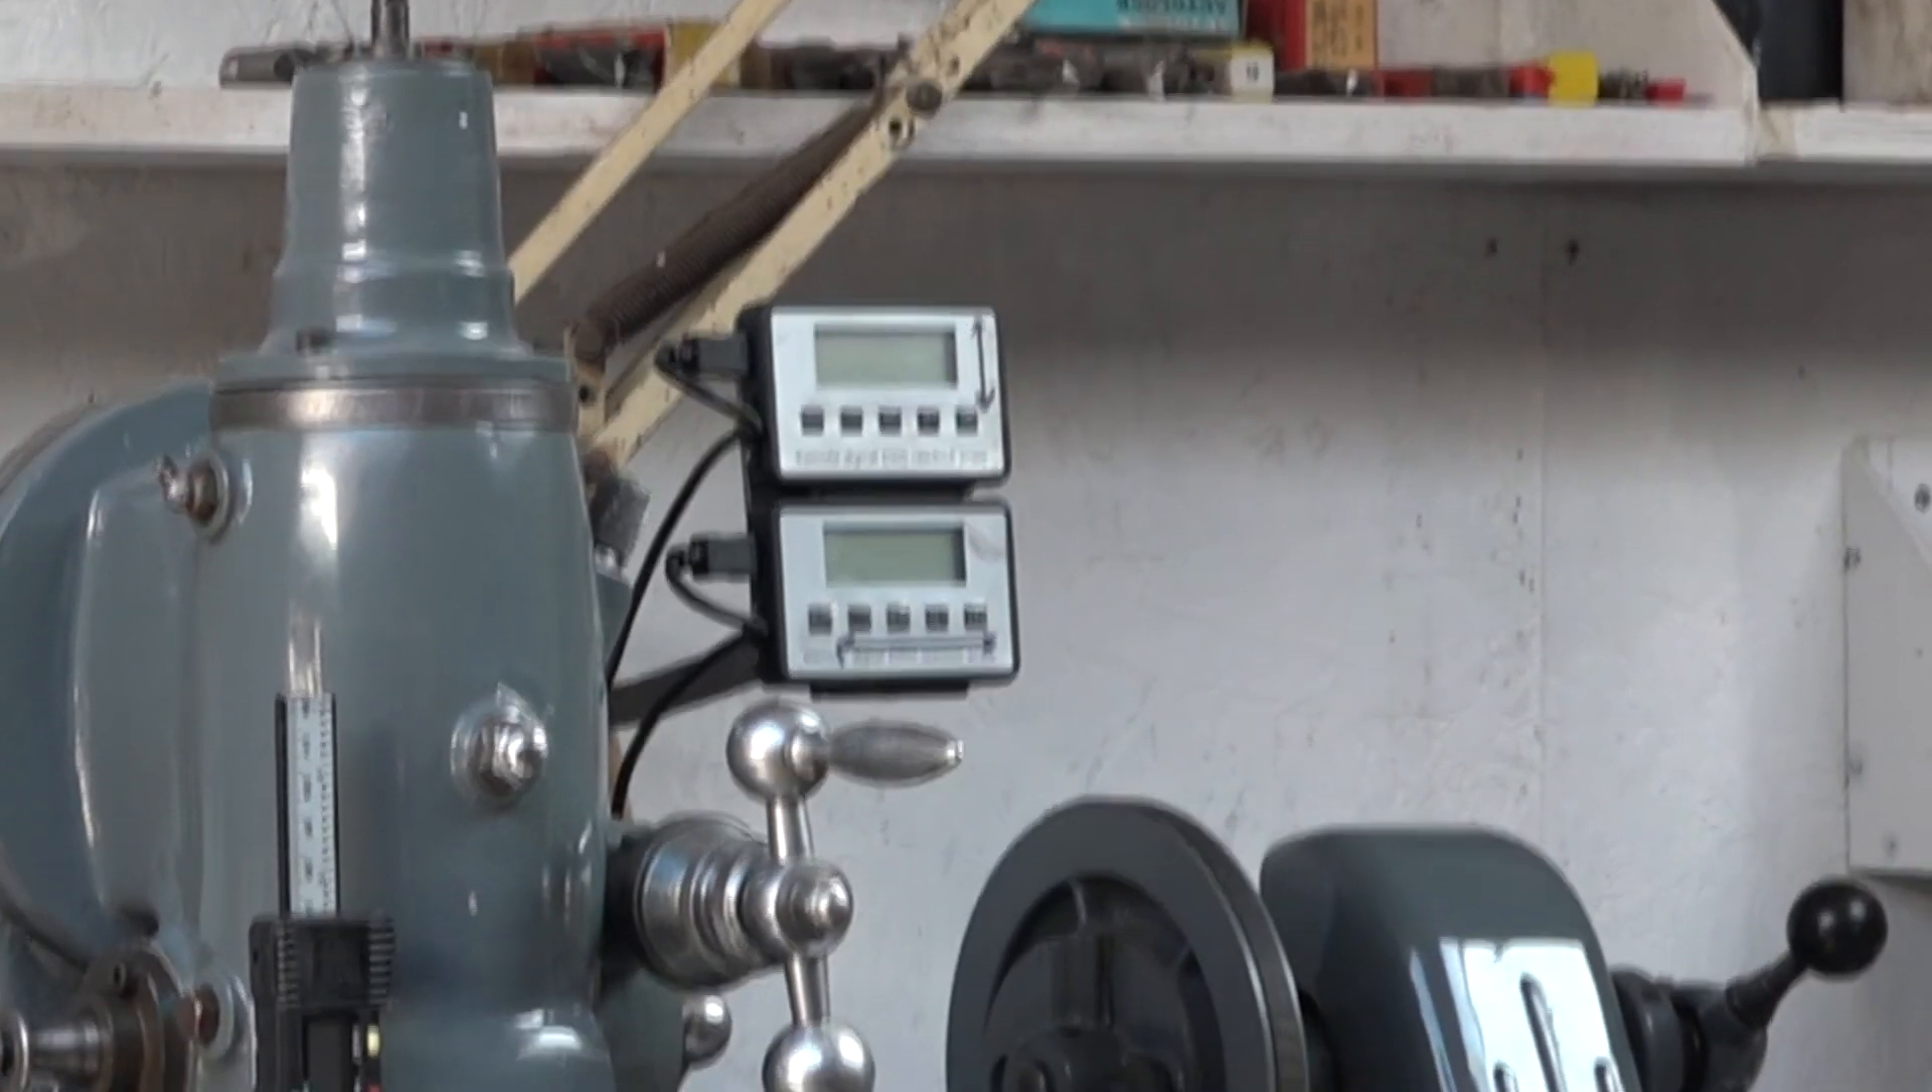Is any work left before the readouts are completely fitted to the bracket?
No.